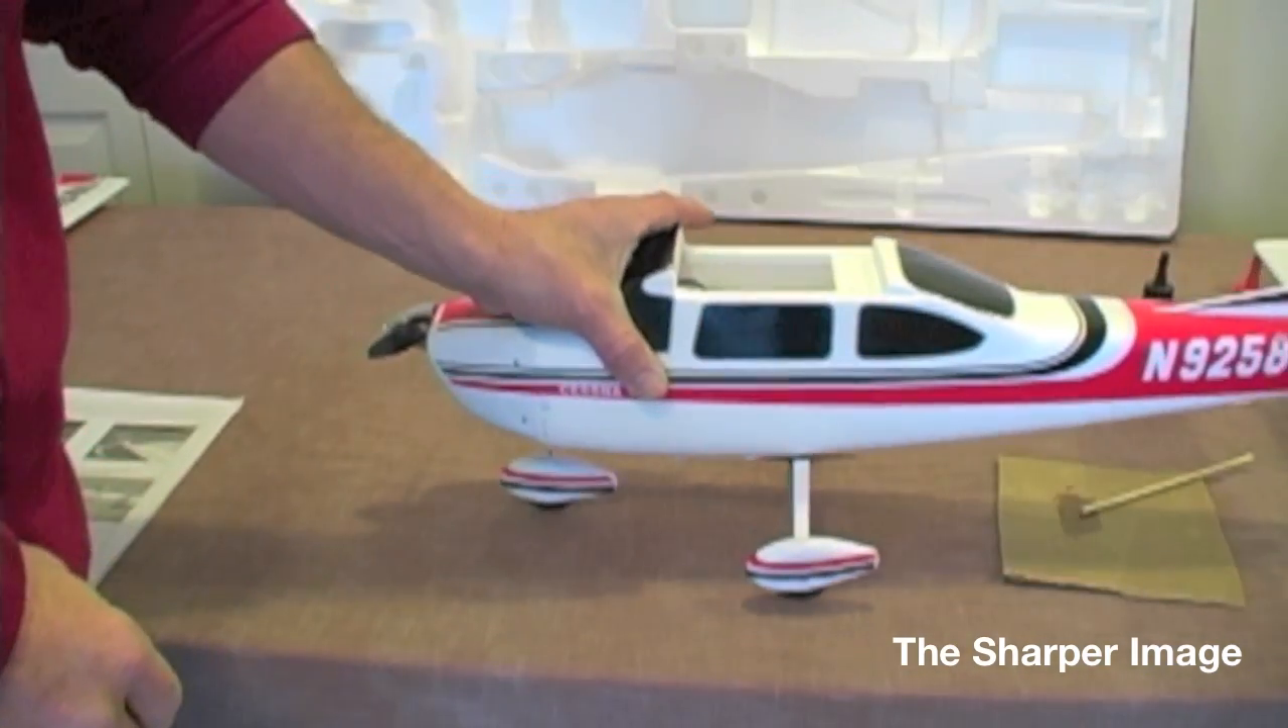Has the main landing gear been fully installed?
Yes.